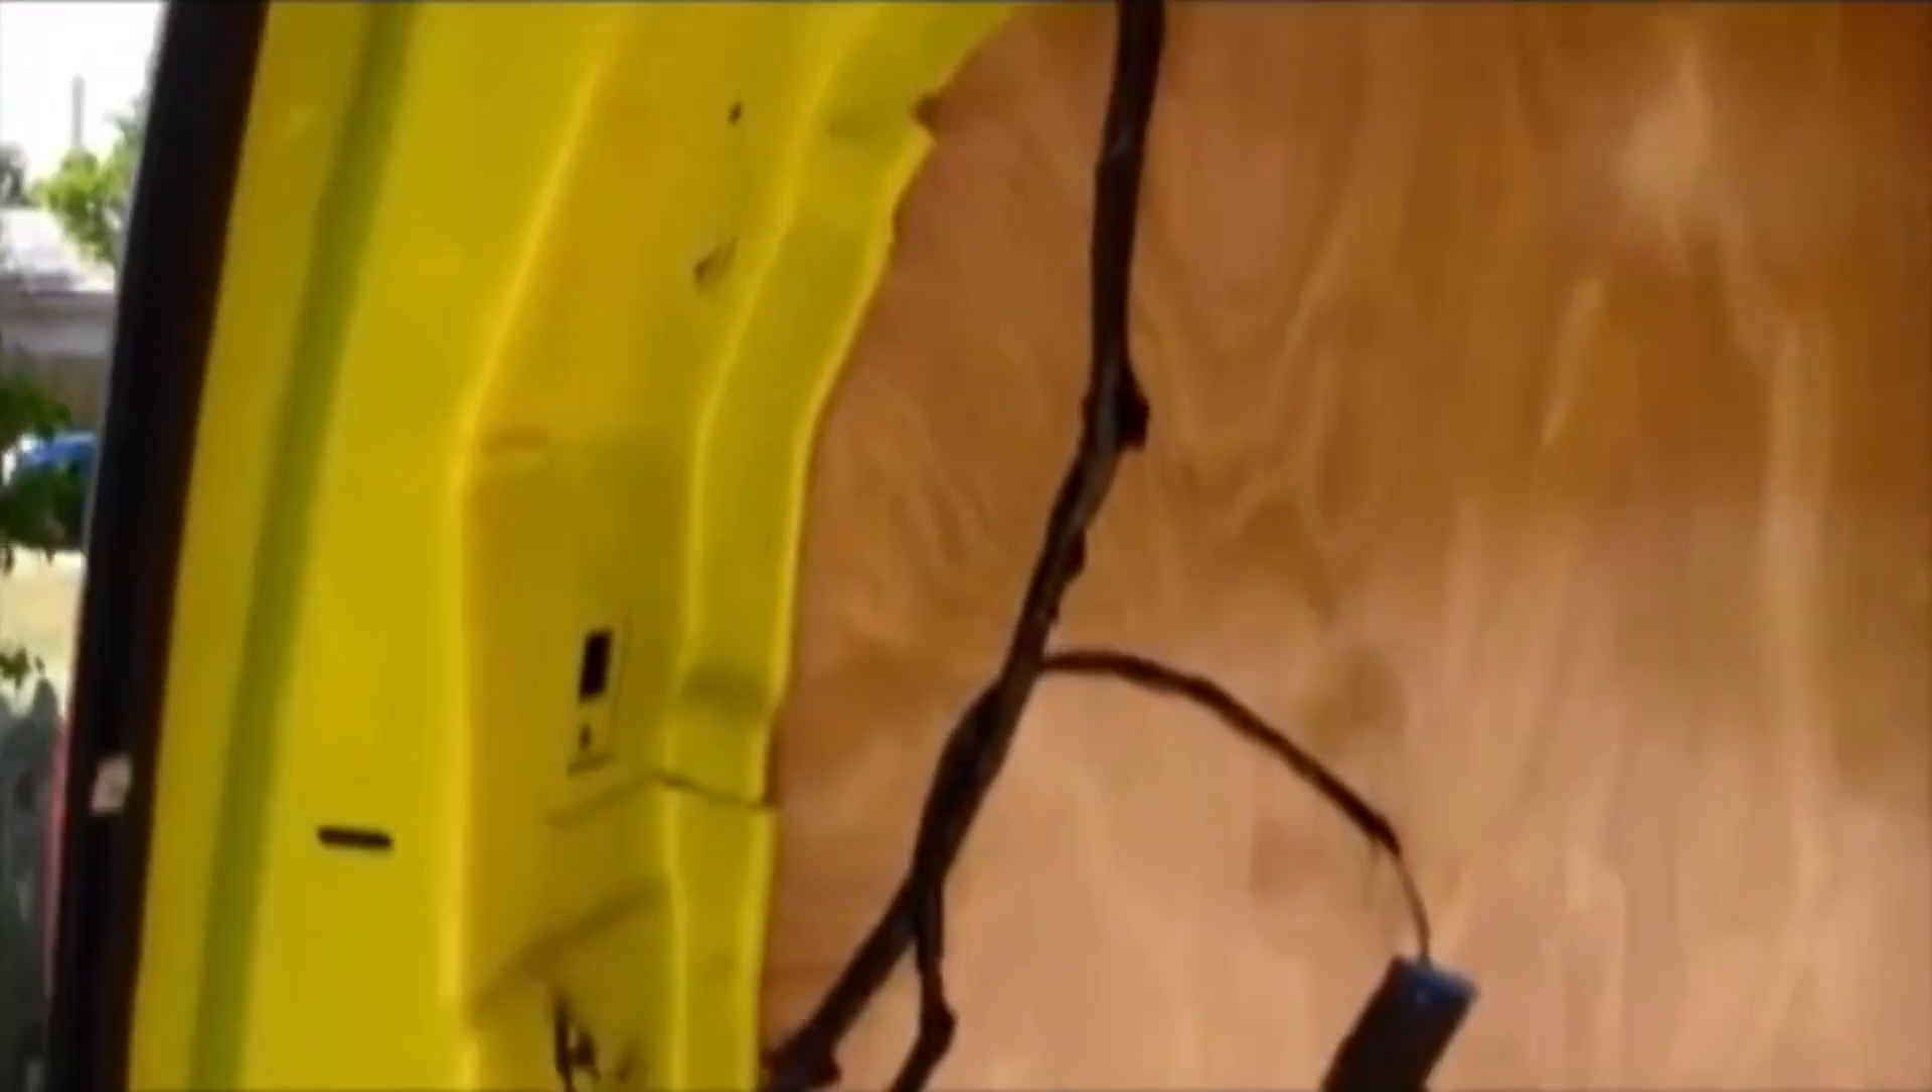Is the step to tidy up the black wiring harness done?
No.